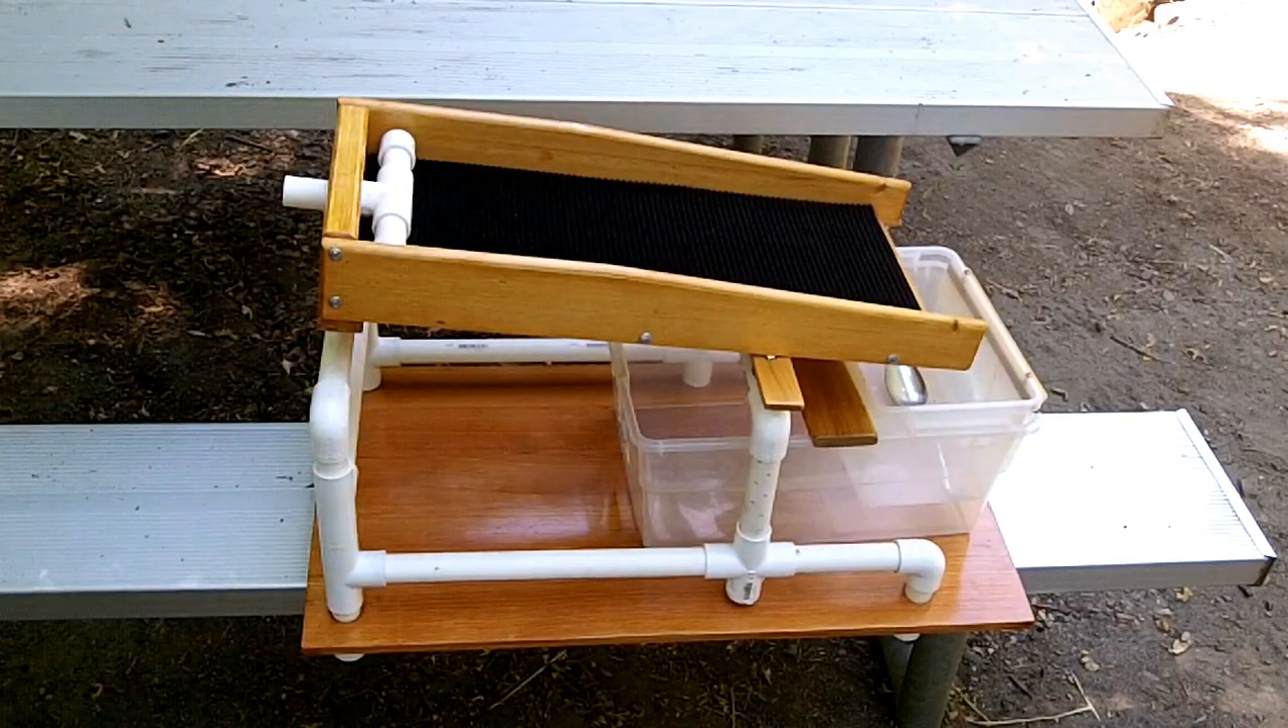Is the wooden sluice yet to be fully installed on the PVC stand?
No.